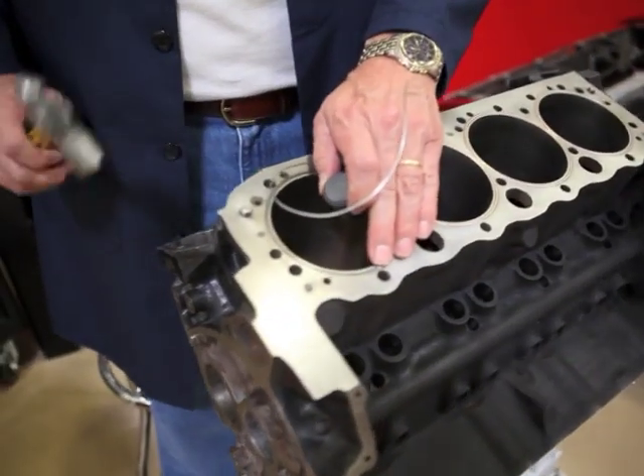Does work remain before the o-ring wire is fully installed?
Yes.